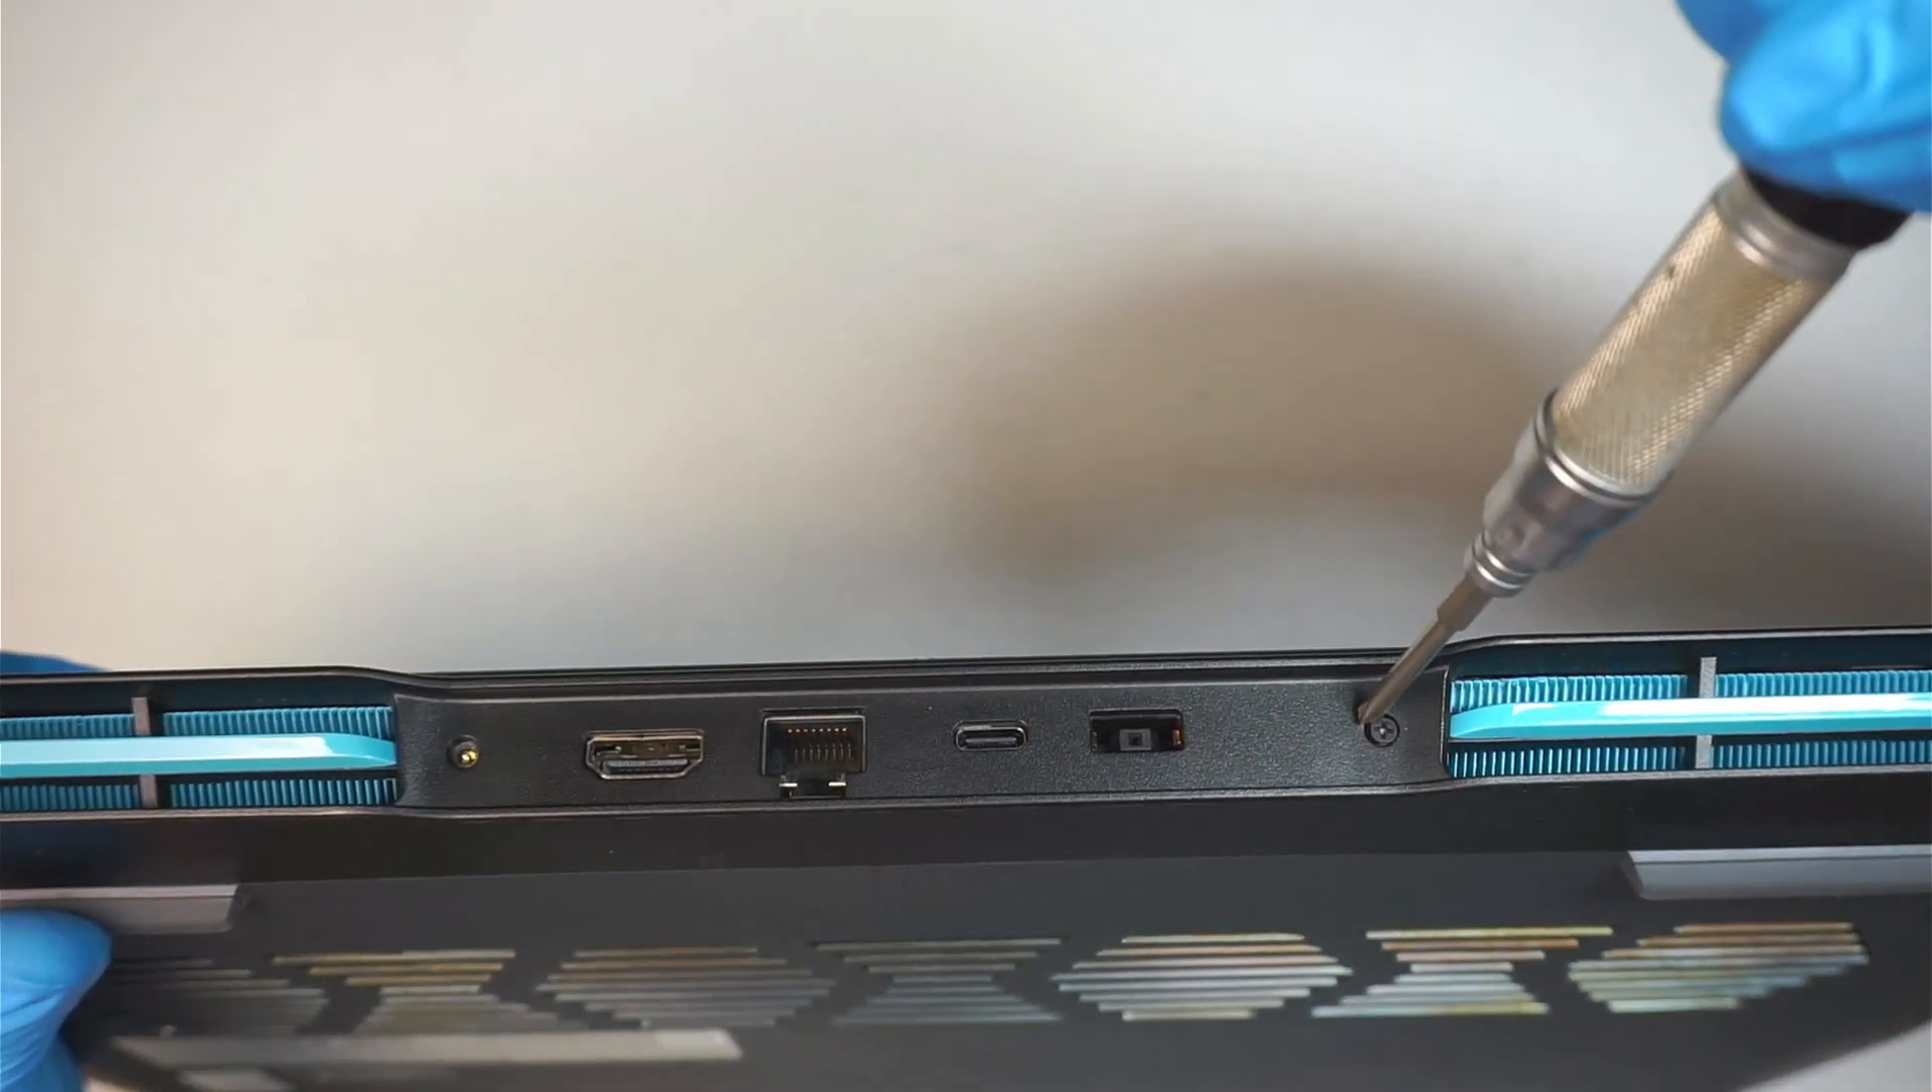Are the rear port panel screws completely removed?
No.